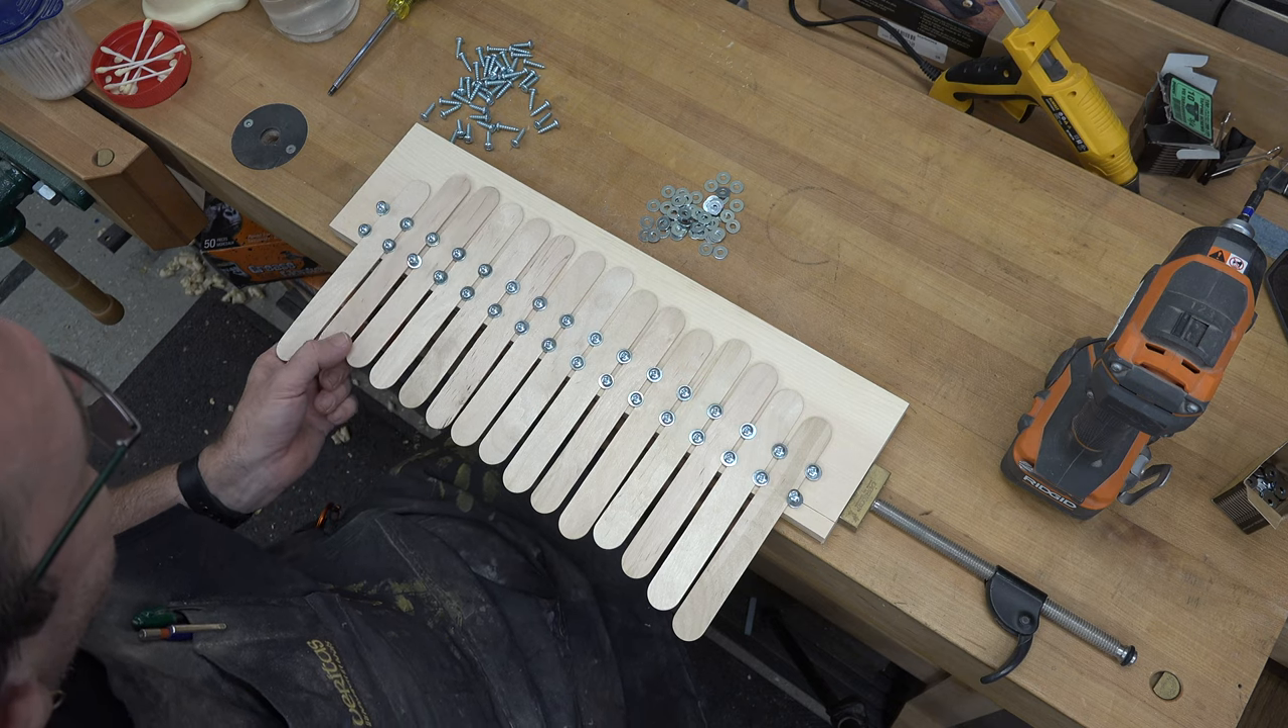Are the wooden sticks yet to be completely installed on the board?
No.